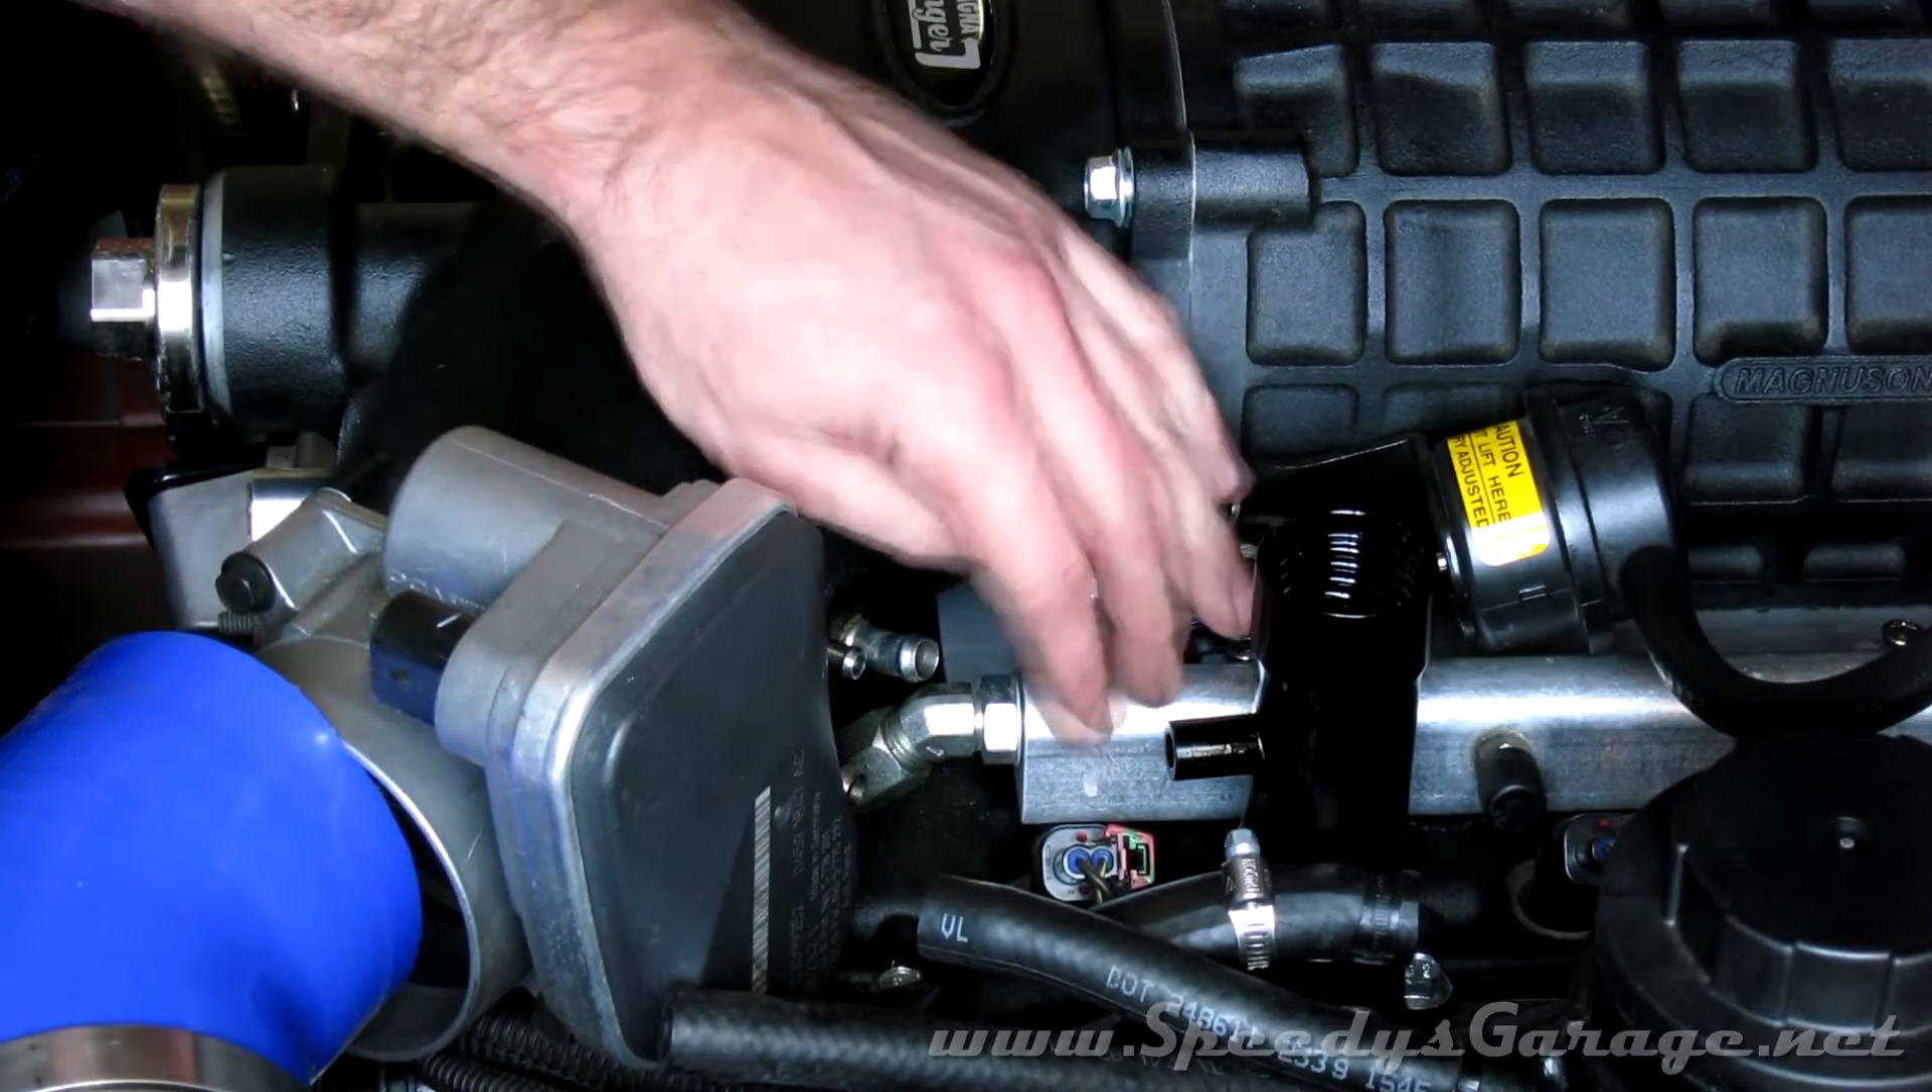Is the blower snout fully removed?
No.